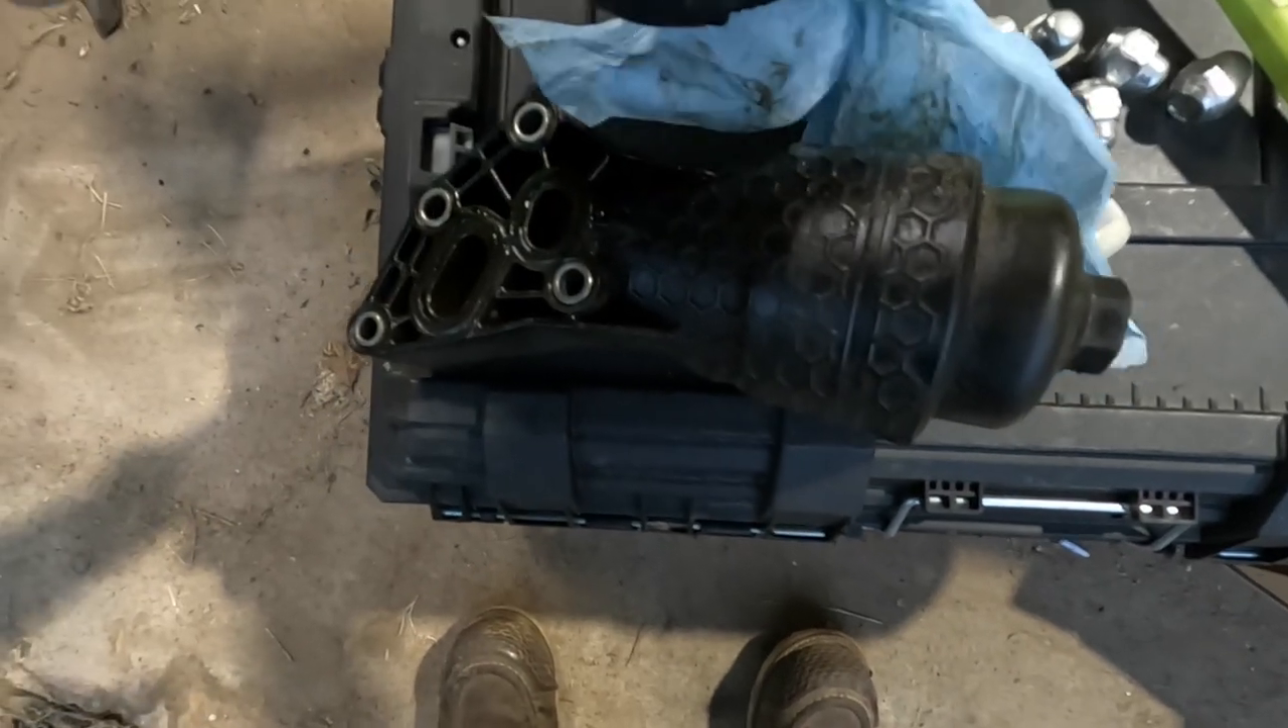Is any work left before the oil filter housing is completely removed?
No.